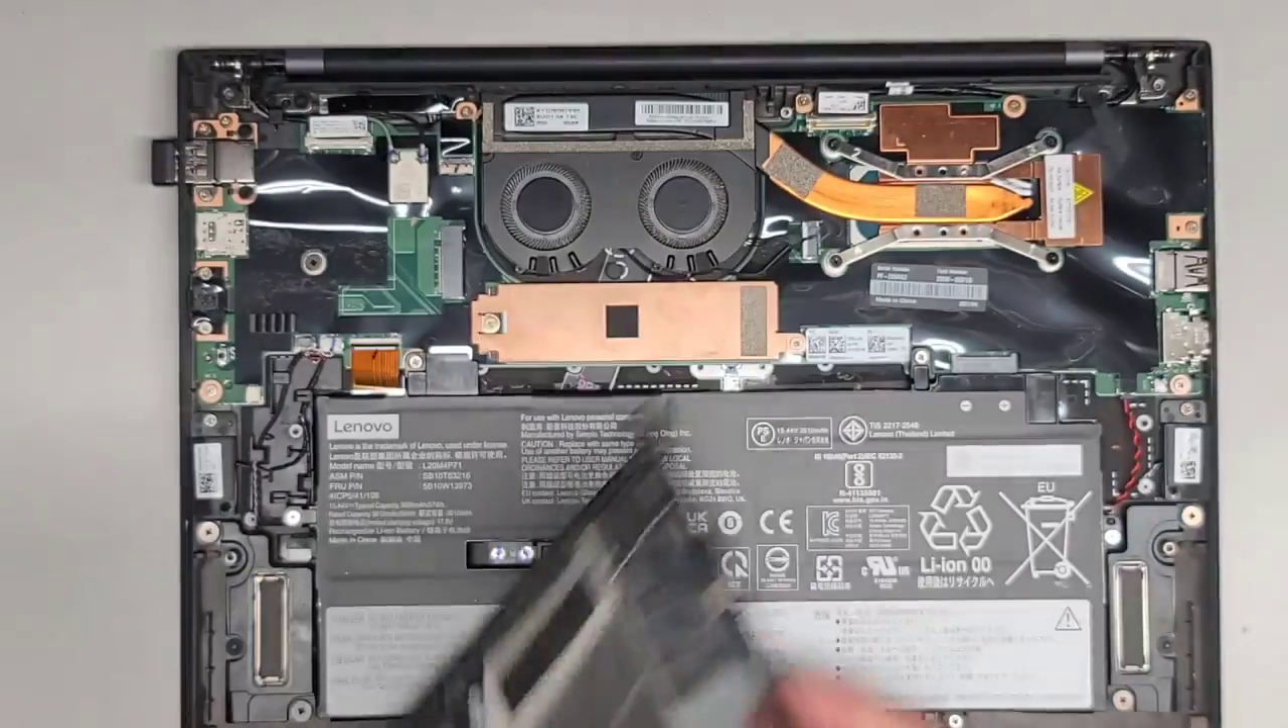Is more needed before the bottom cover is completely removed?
No.